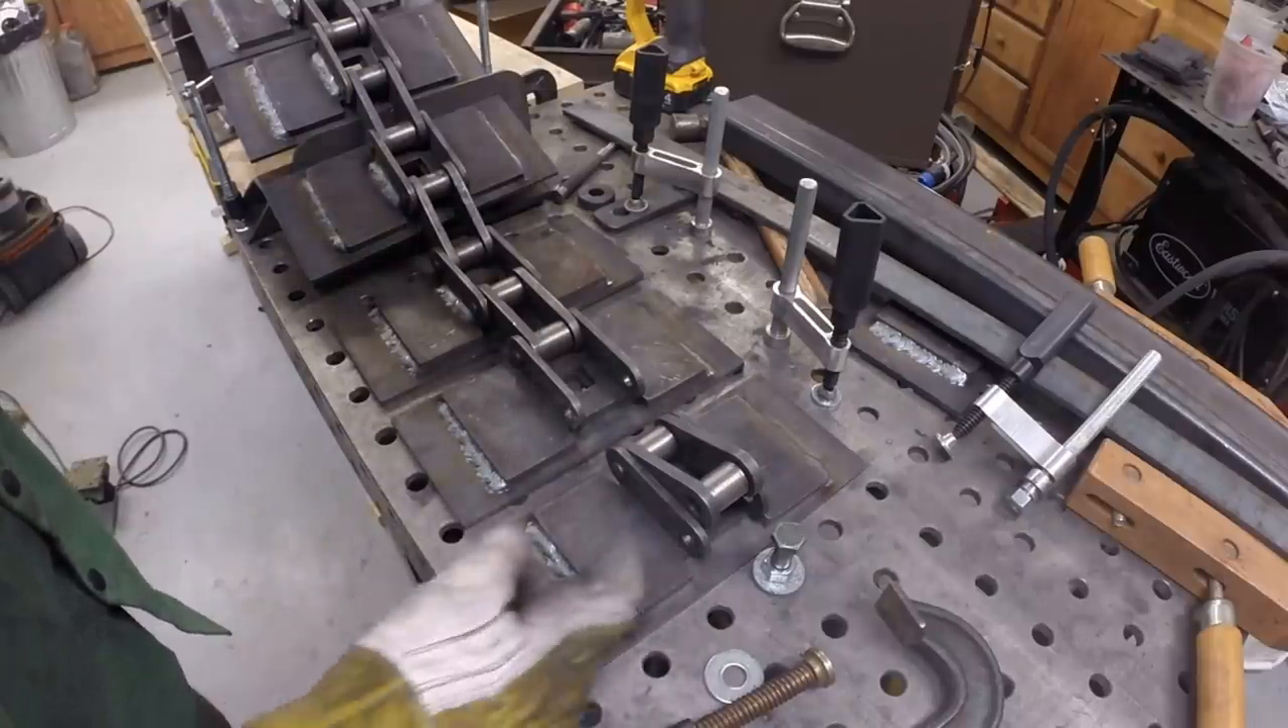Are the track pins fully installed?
No.